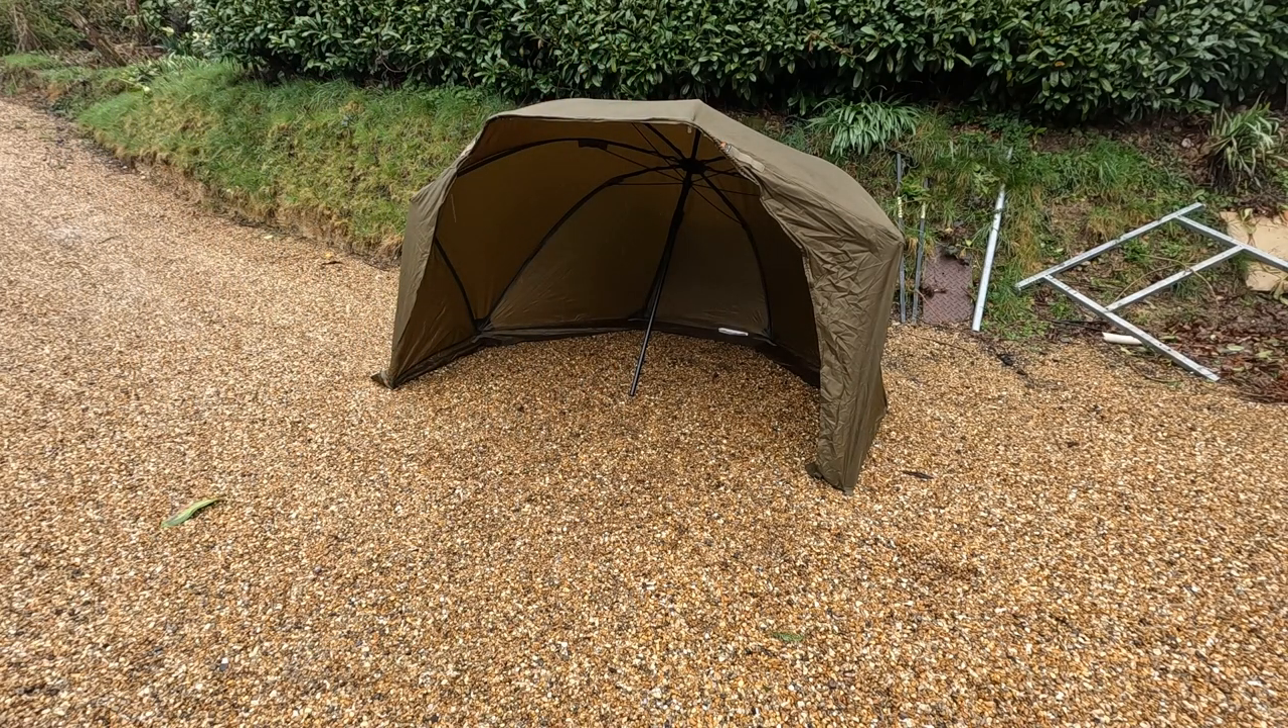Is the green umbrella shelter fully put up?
Yes.